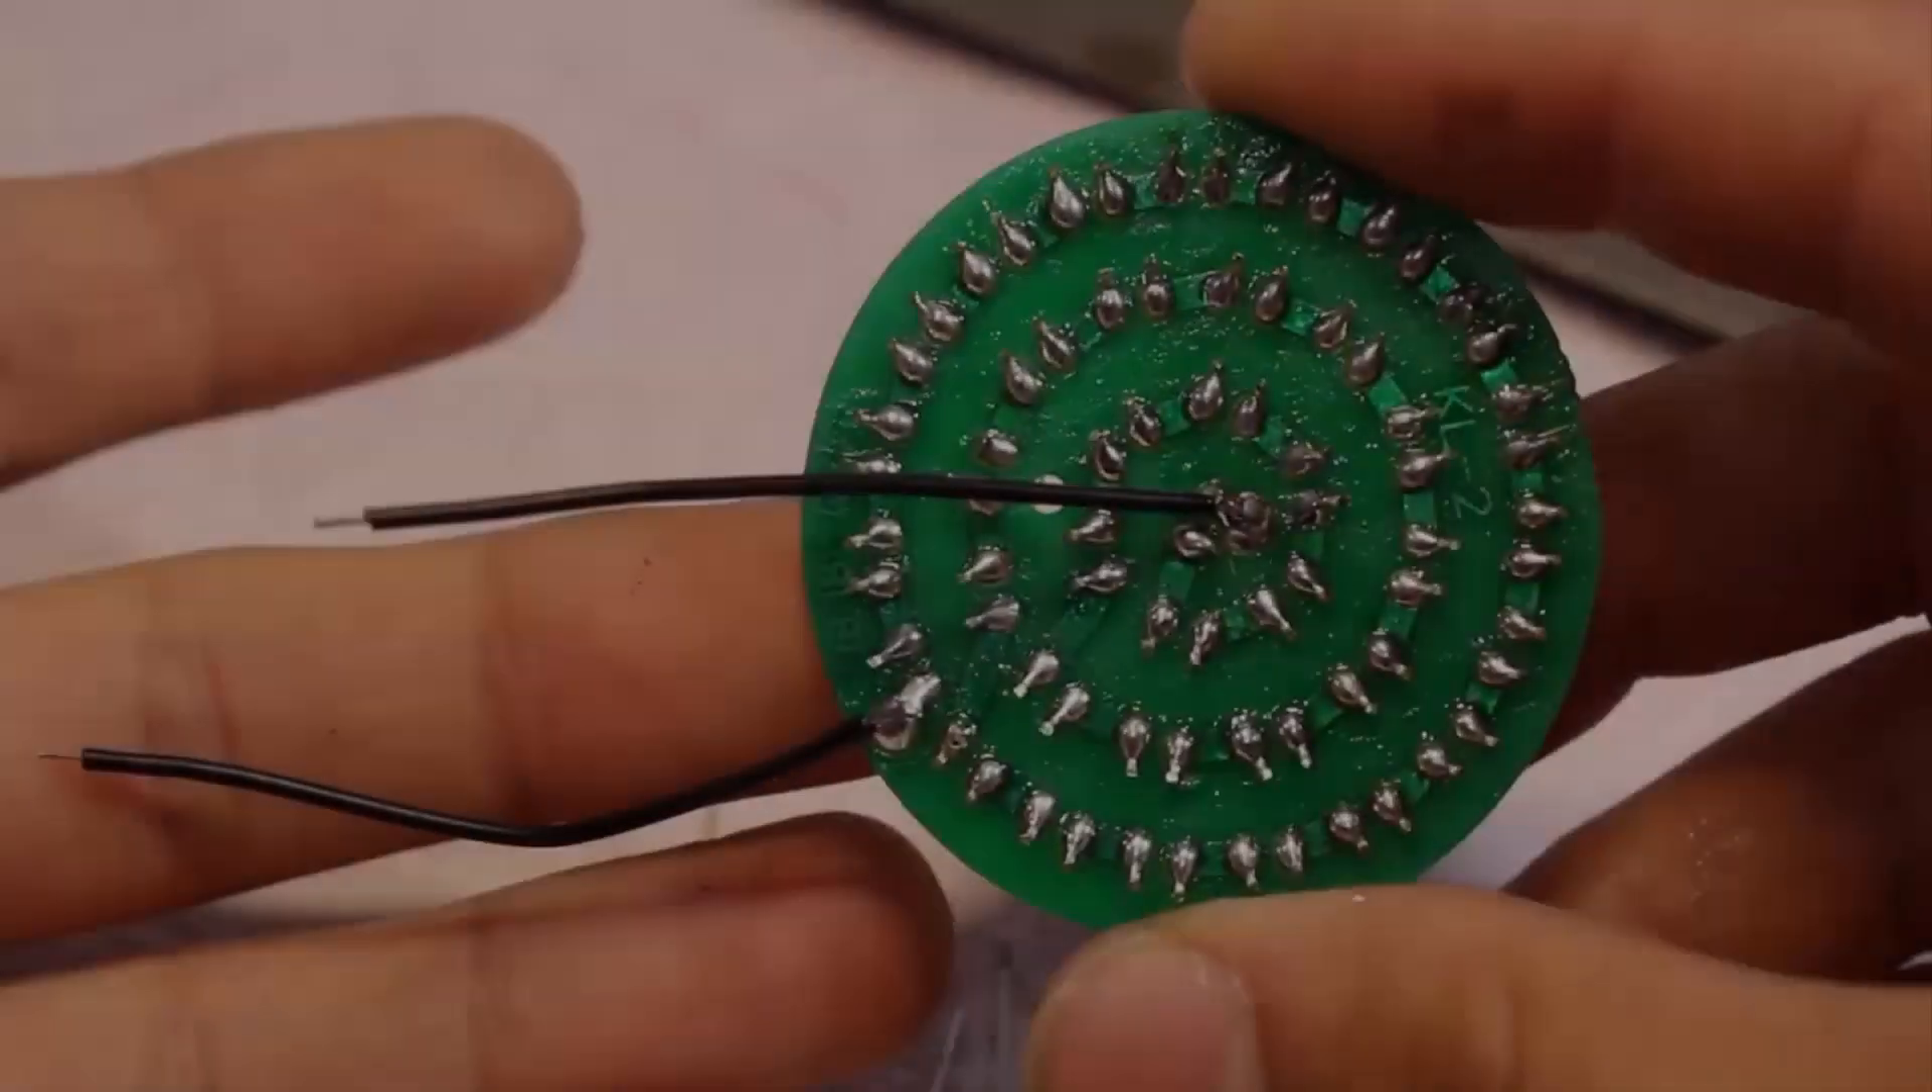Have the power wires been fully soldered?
Yes.